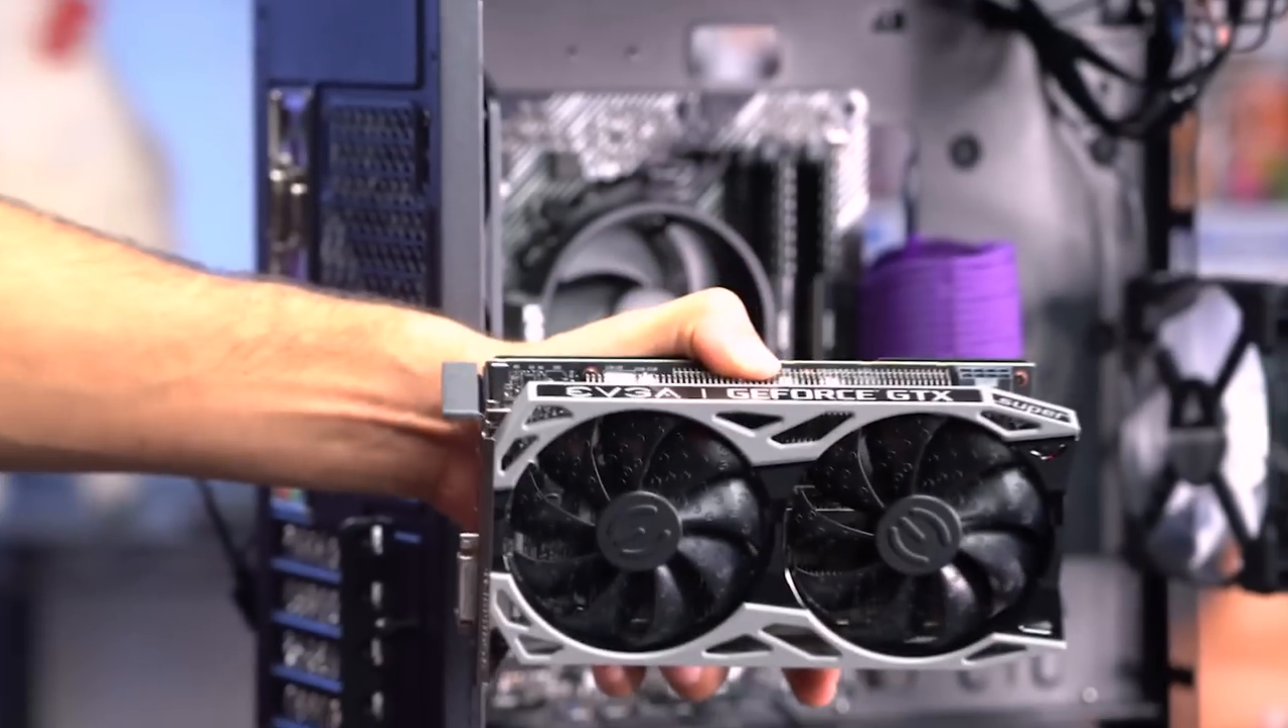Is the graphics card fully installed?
No.